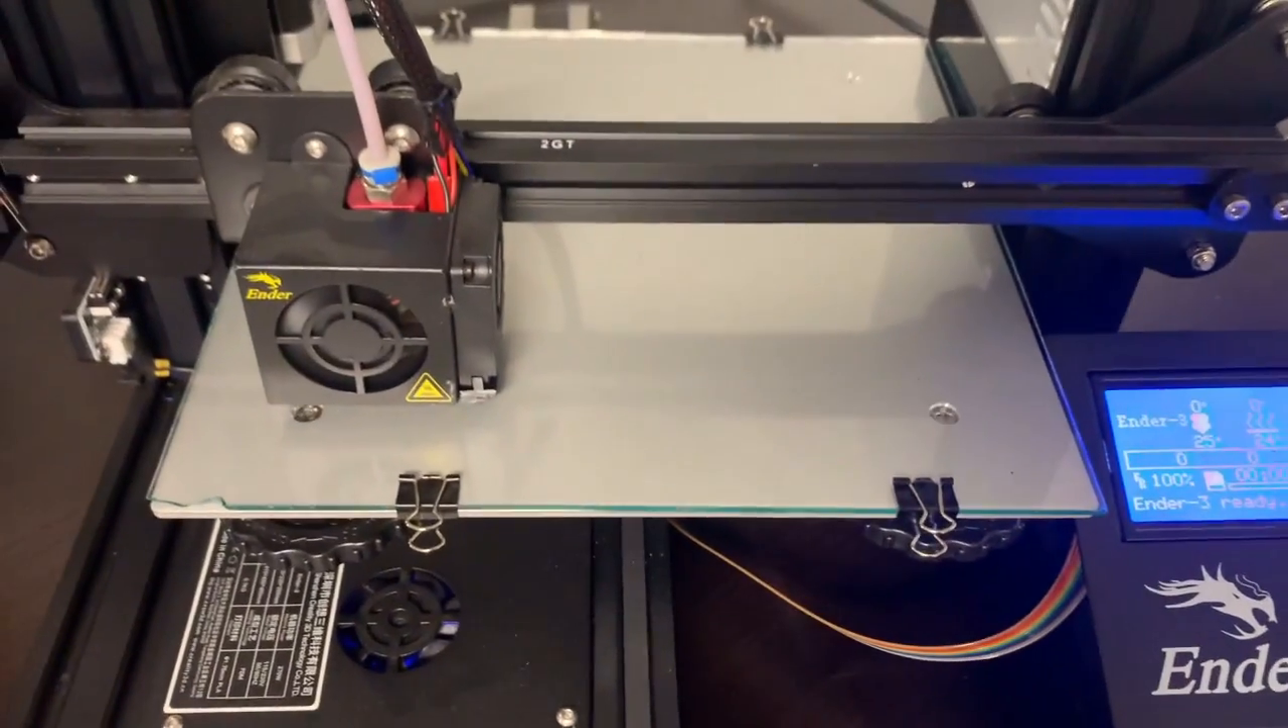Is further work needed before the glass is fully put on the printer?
No.